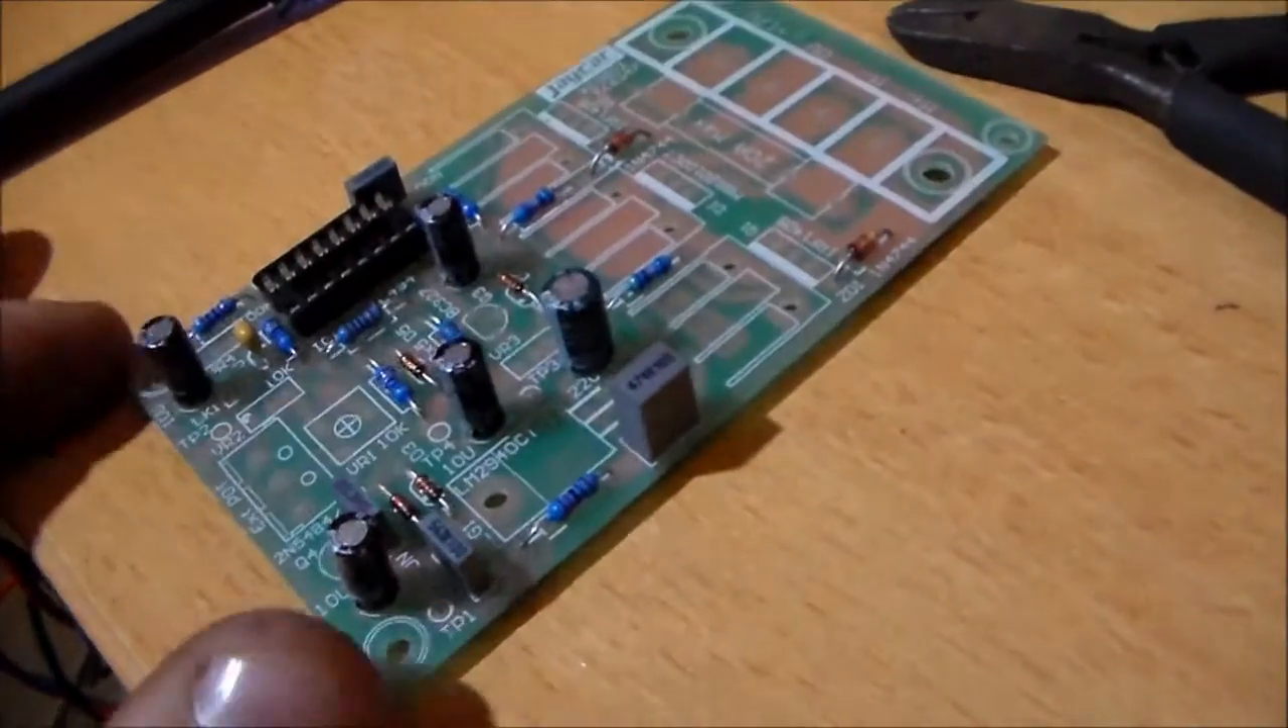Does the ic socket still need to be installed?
No.